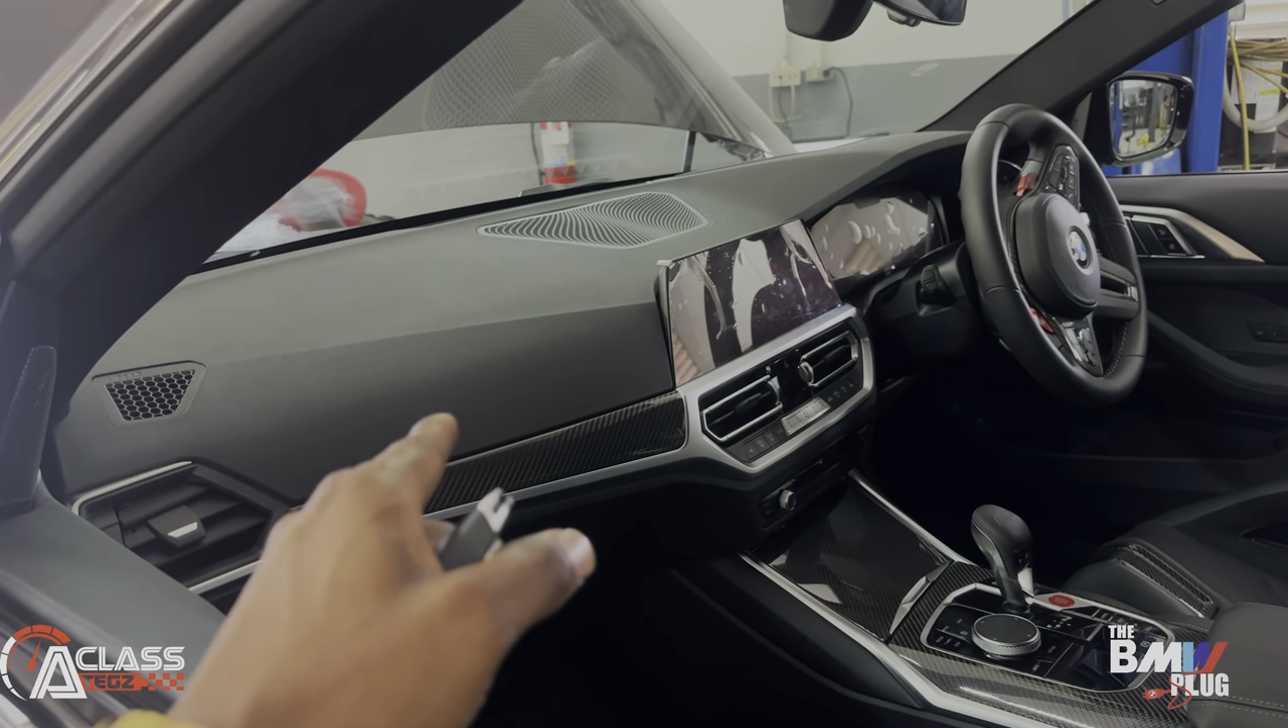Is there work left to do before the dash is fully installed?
No.